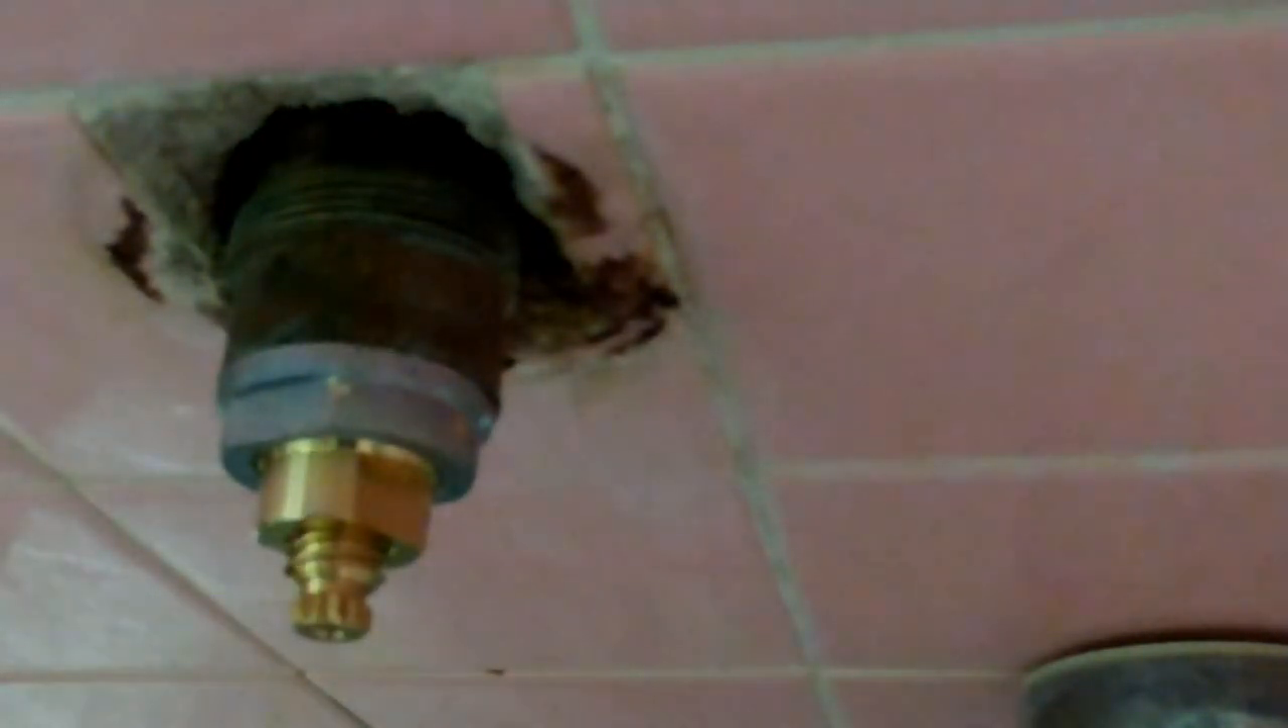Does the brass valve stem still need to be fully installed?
No.